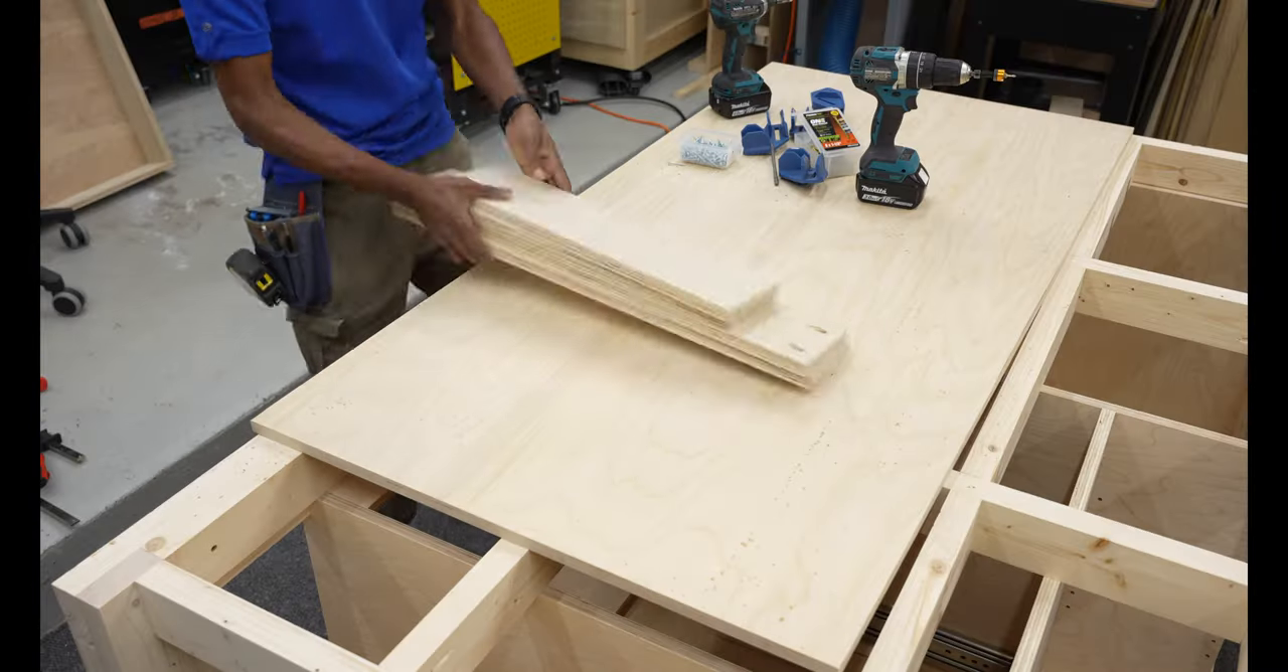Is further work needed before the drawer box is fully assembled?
Yes.